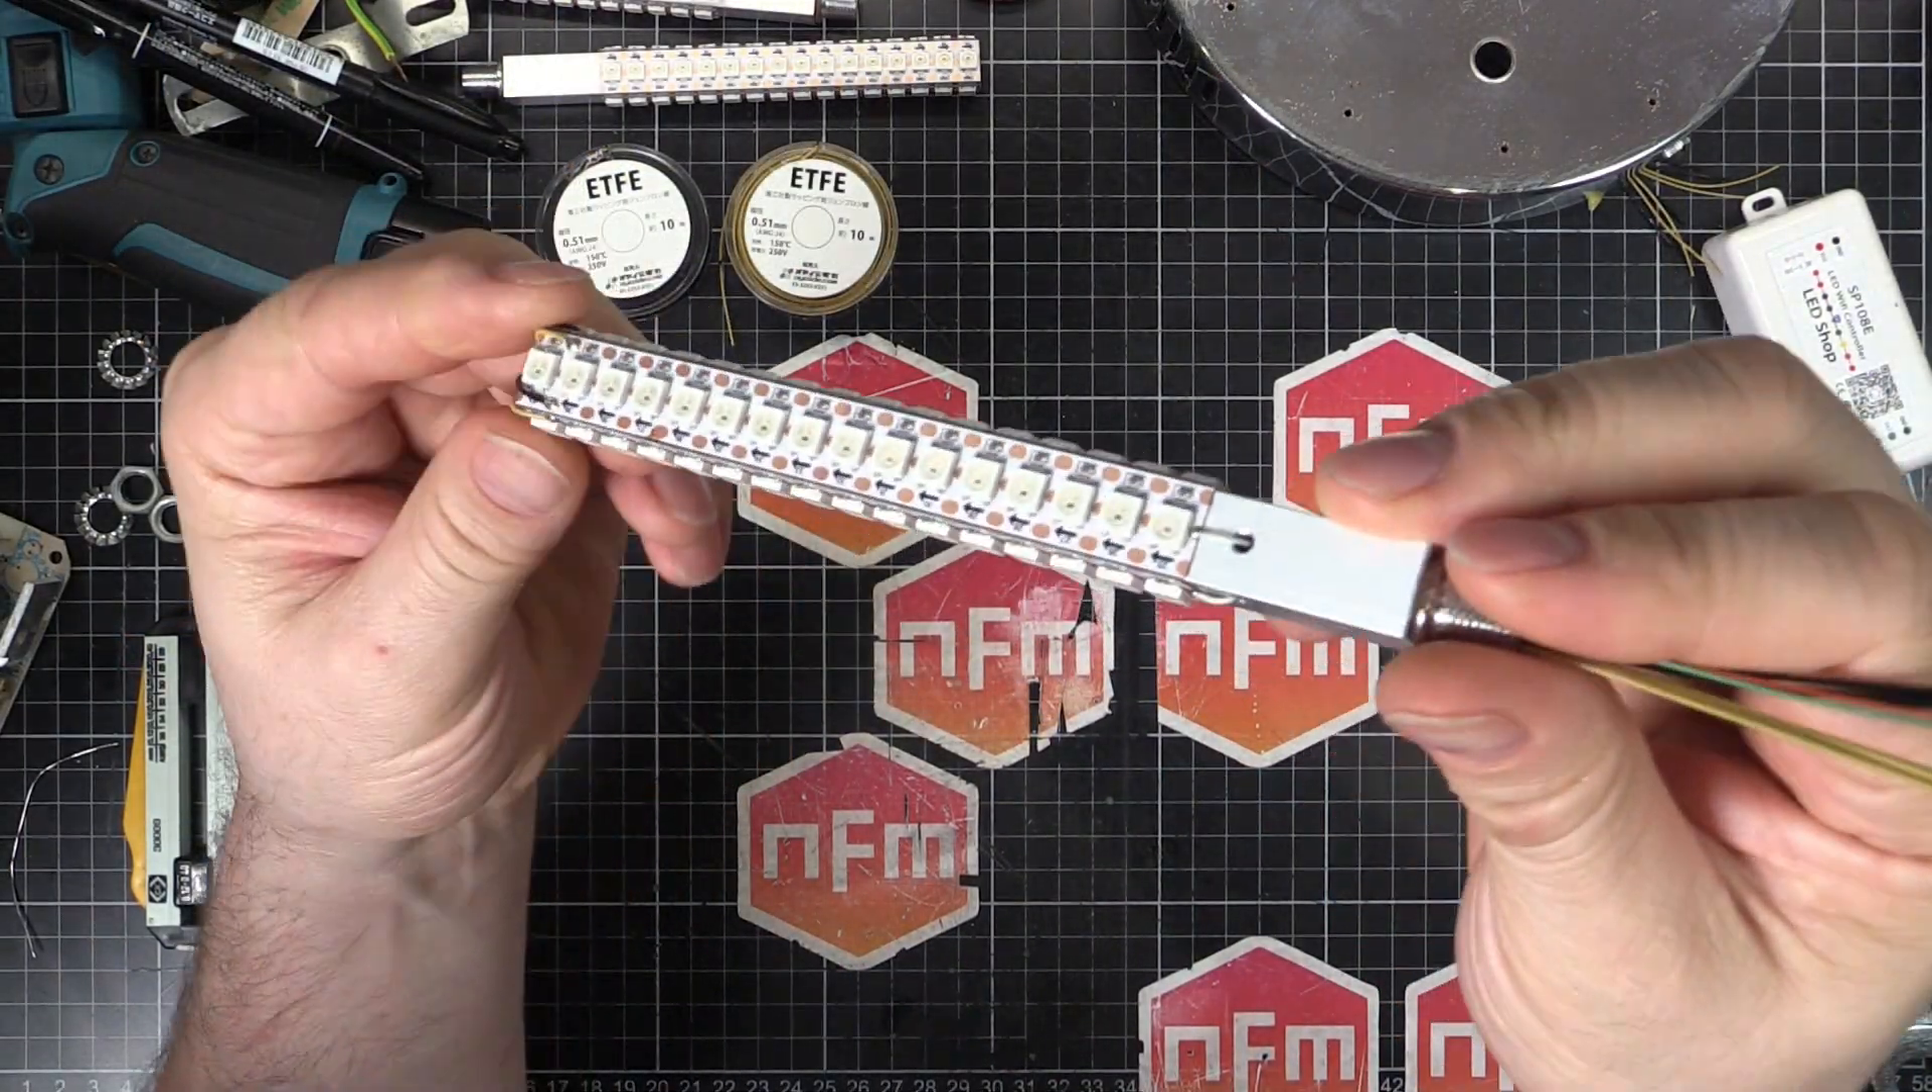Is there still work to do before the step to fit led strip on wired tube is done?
No.